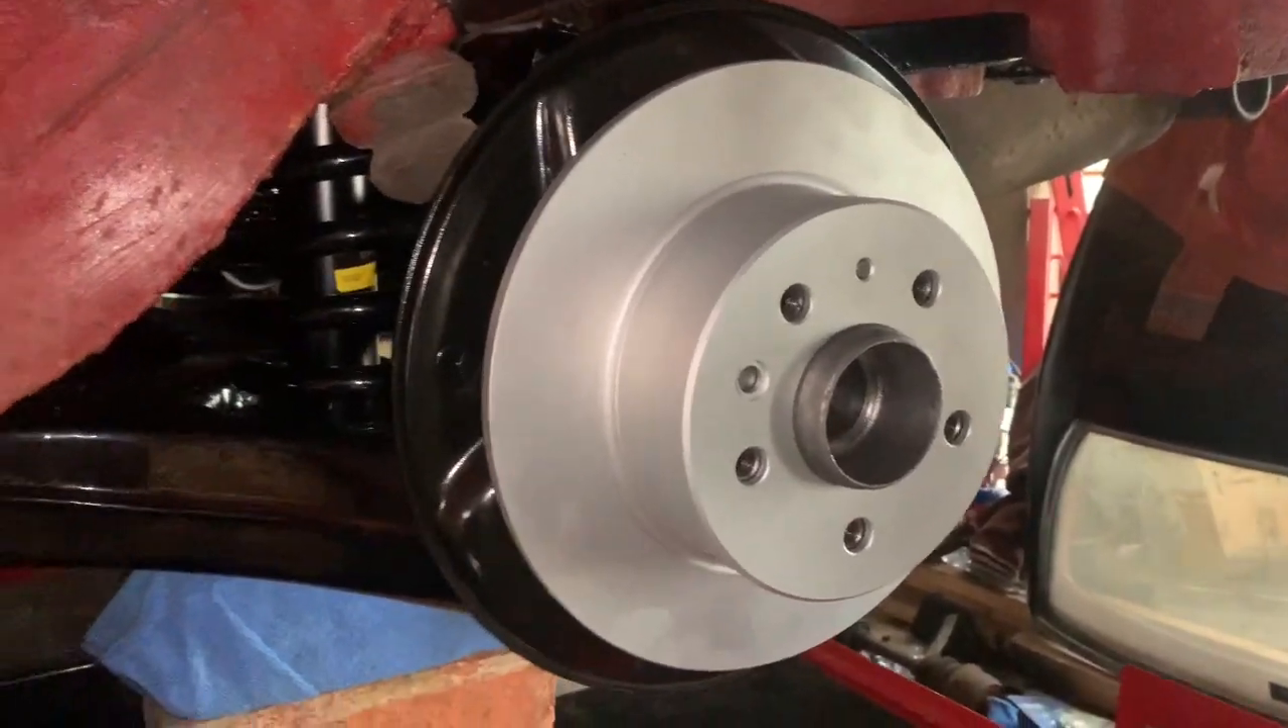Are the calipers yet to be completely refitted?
Yes.